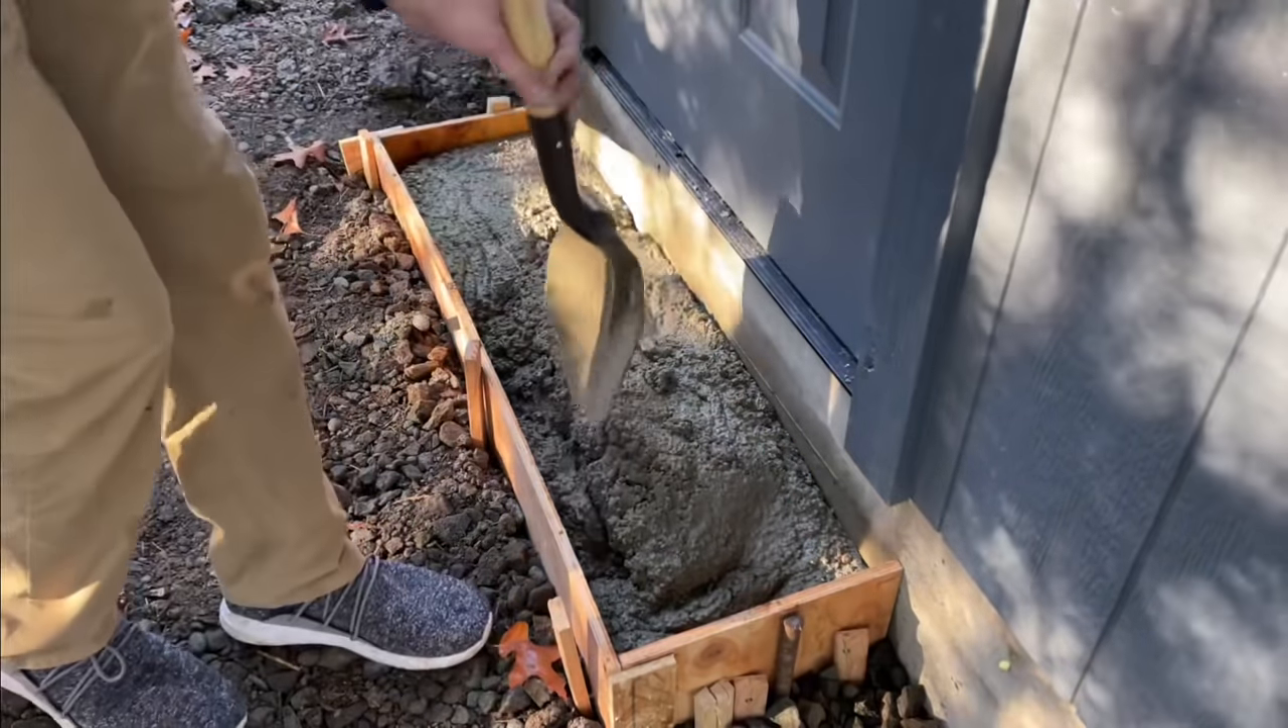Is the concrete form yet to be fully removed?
Yes.